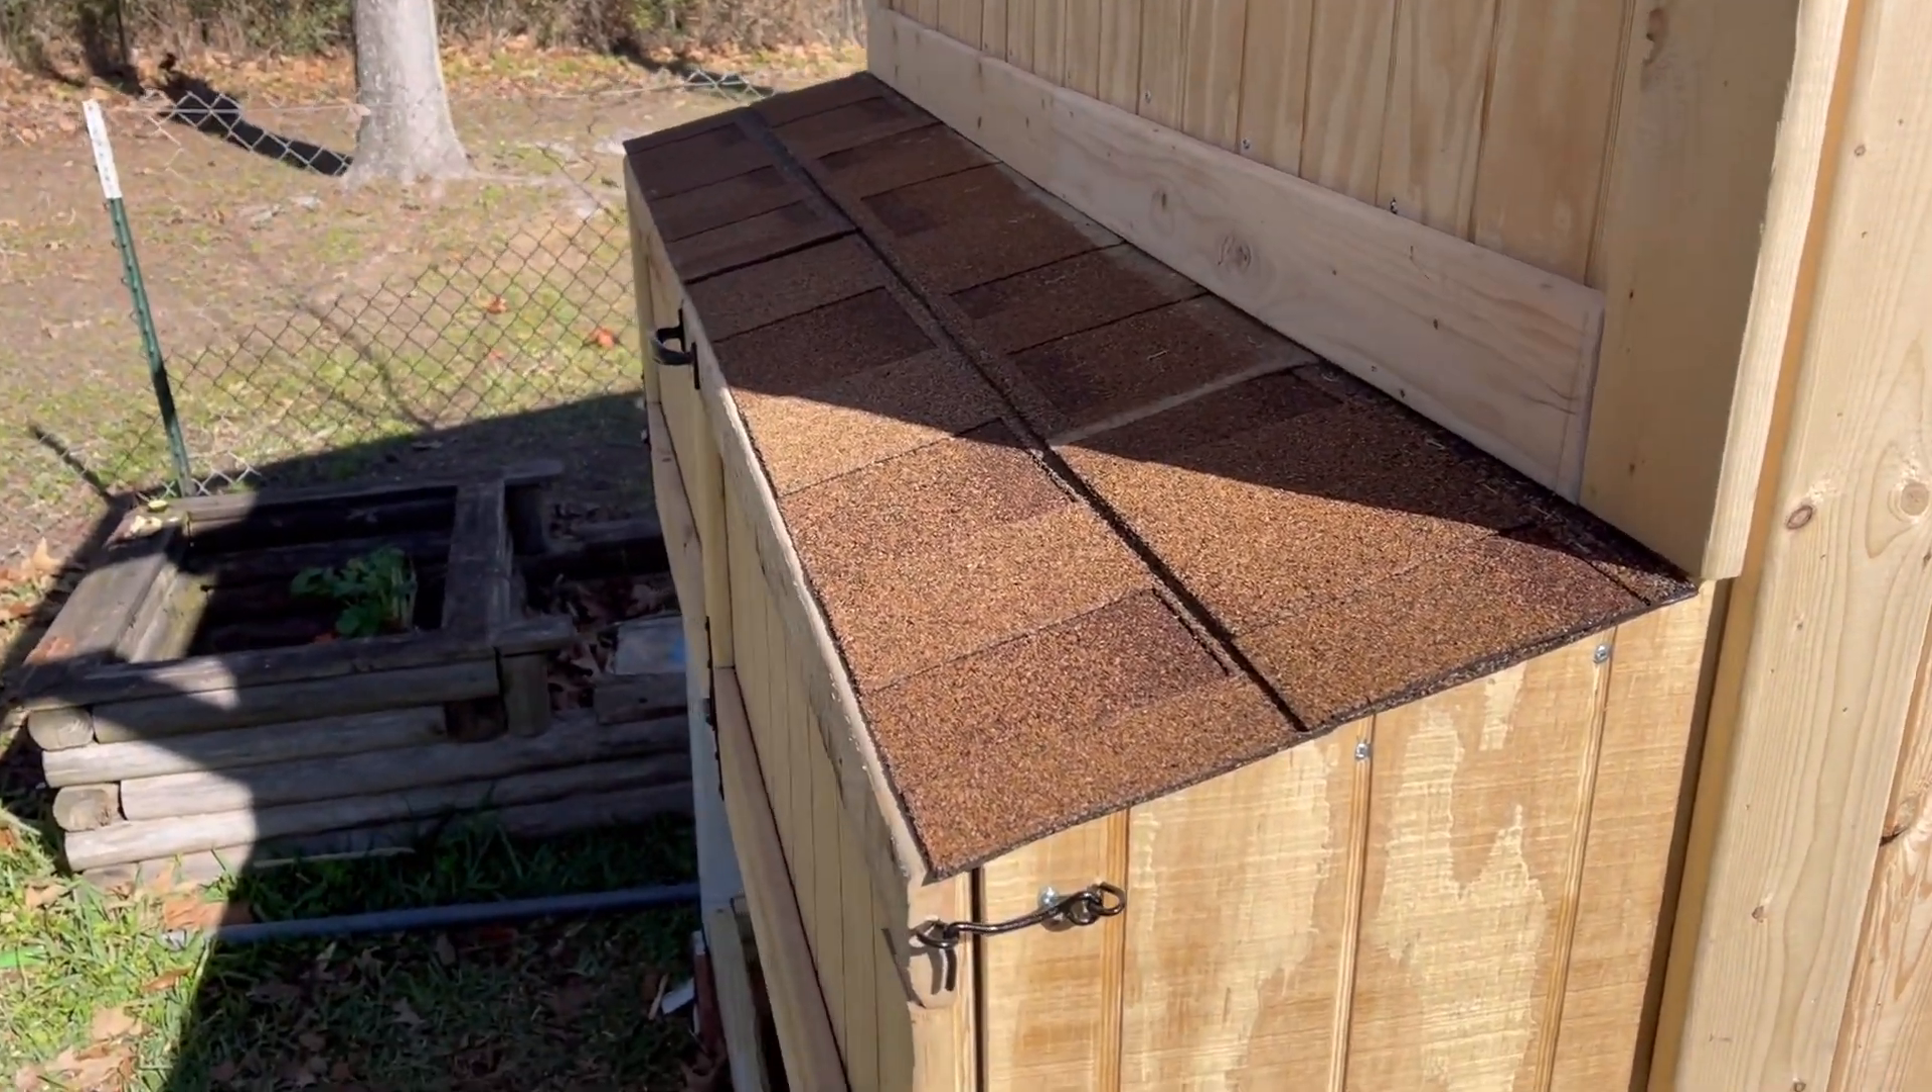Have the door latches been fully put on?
Yes.